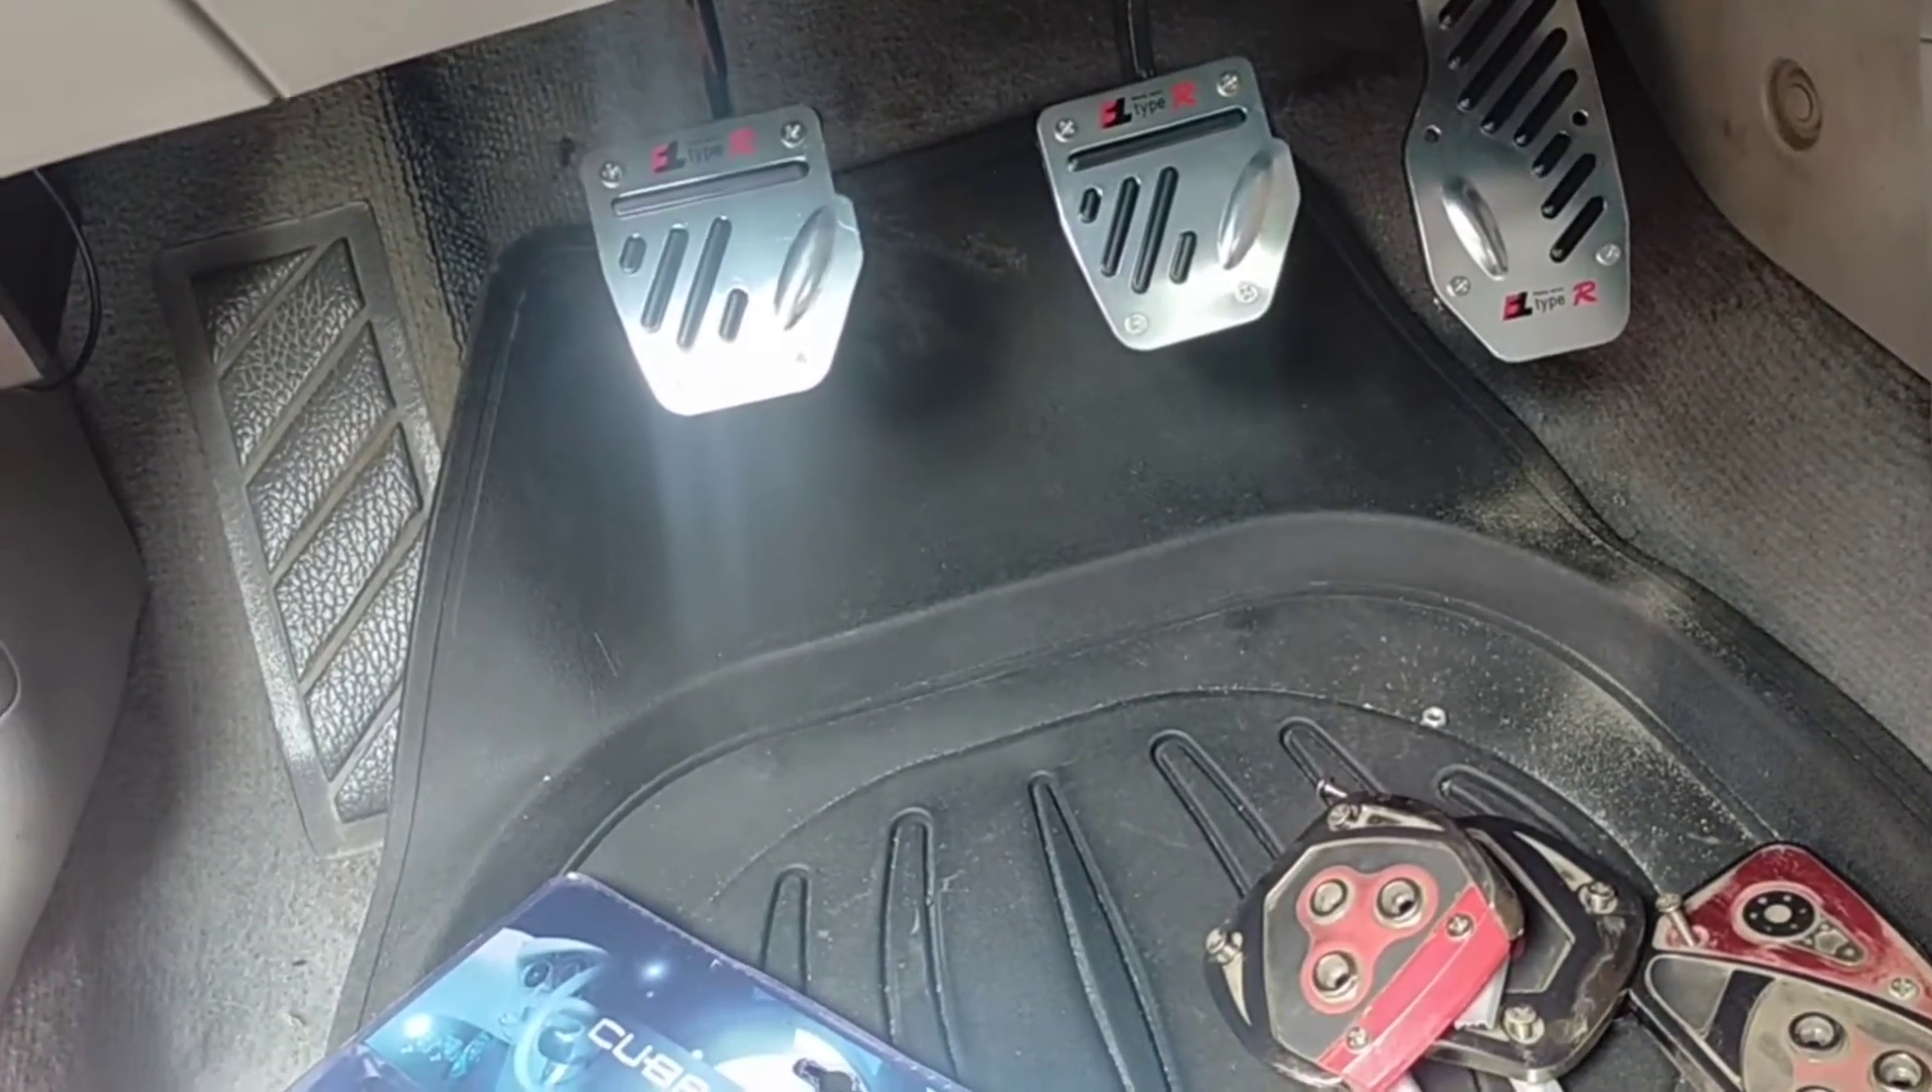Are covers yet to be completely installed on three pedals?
No.